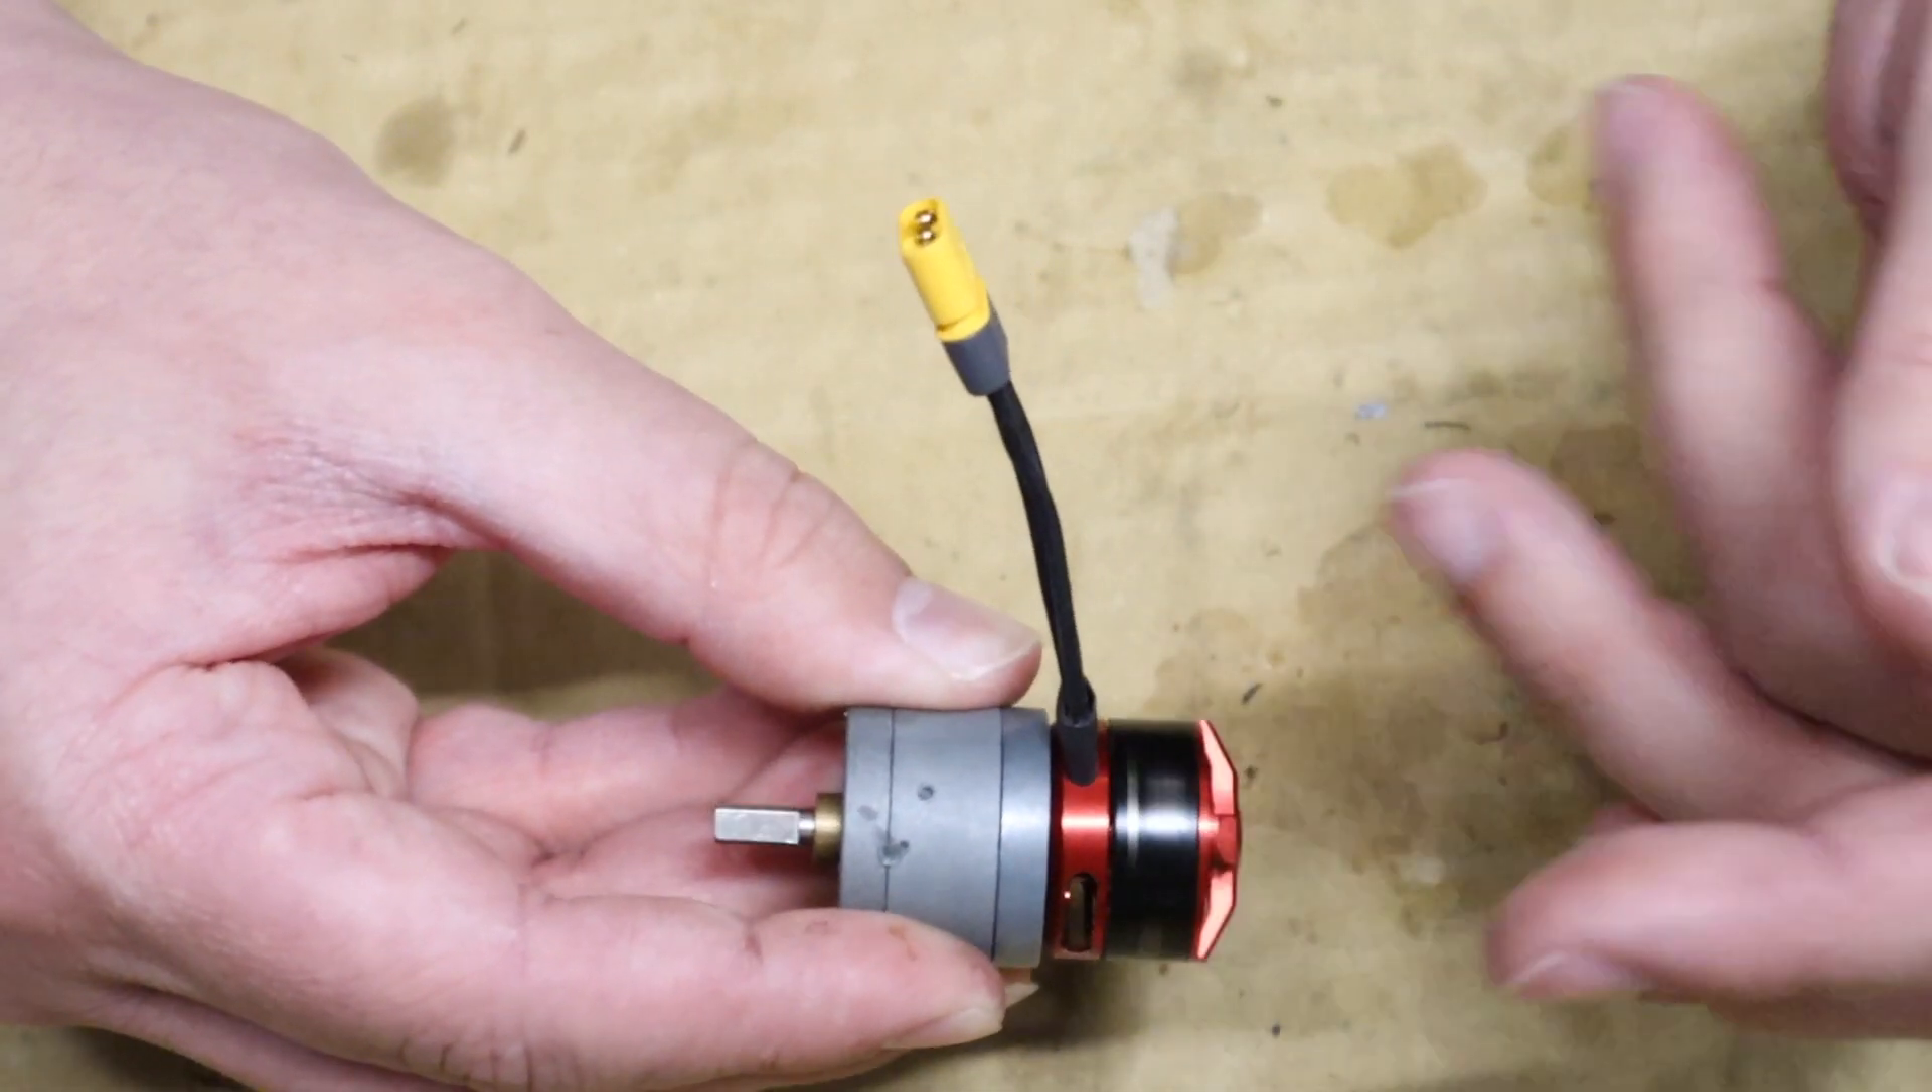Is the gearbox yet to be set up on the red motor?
No.